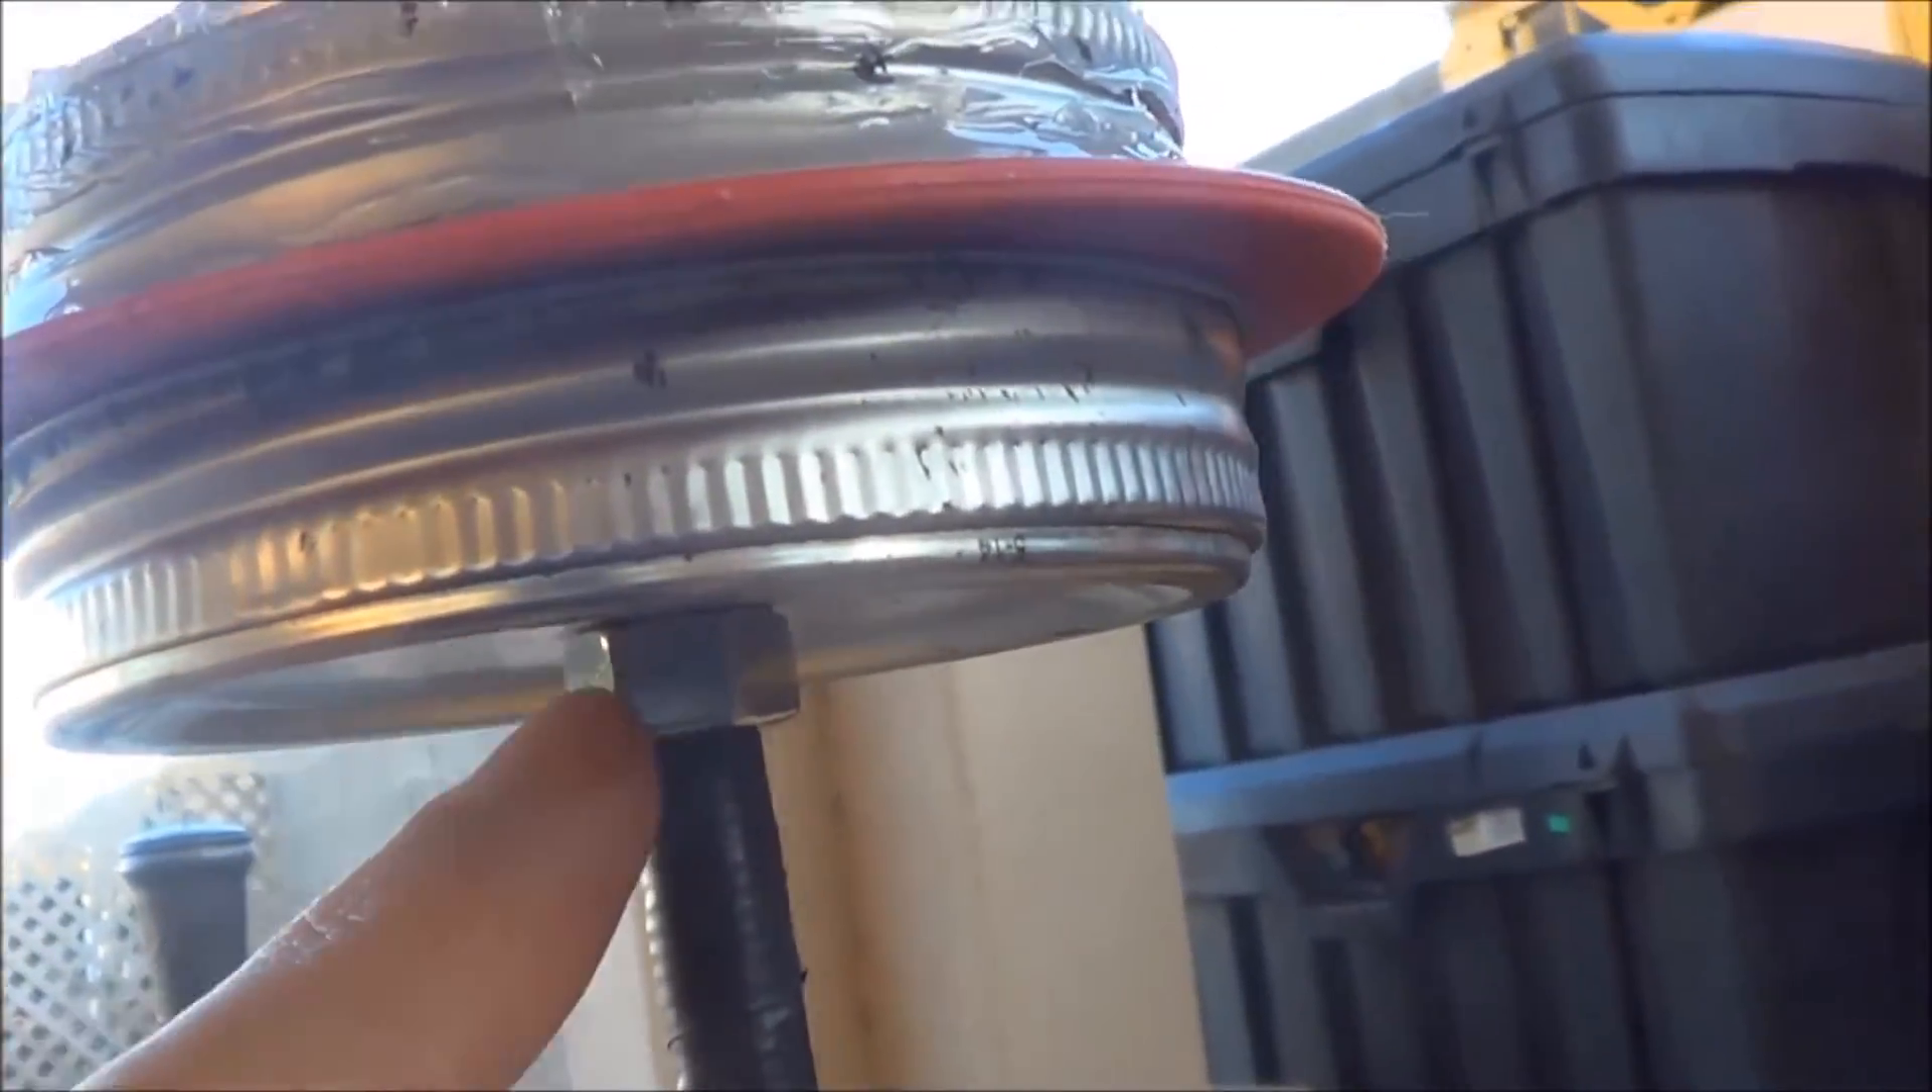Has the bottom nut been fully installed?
Yes.